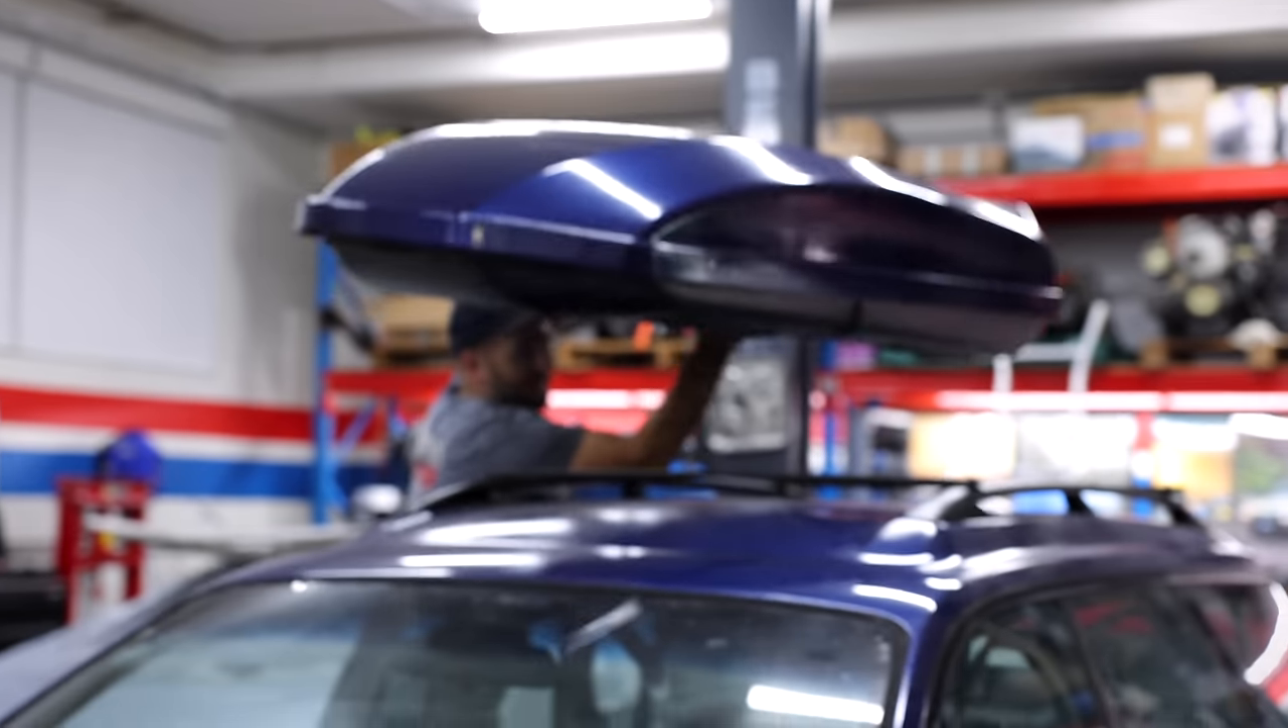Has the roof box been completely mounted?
No.